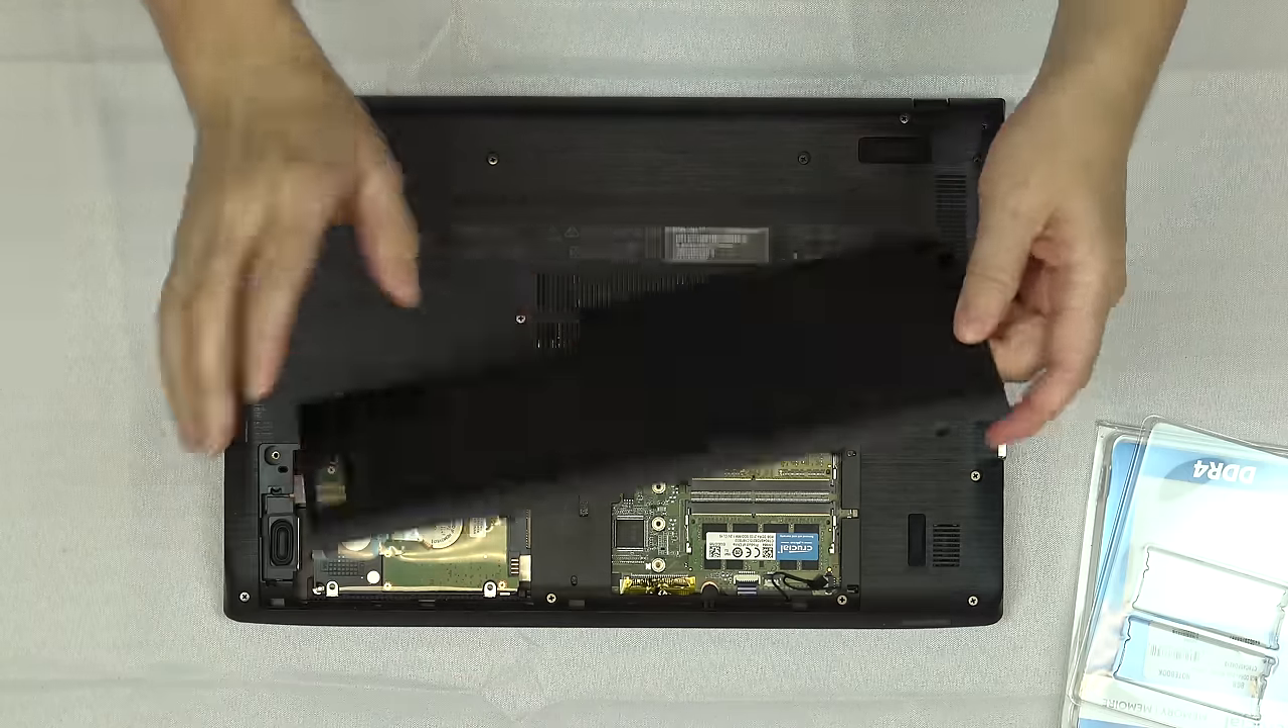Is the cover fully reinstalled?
No.